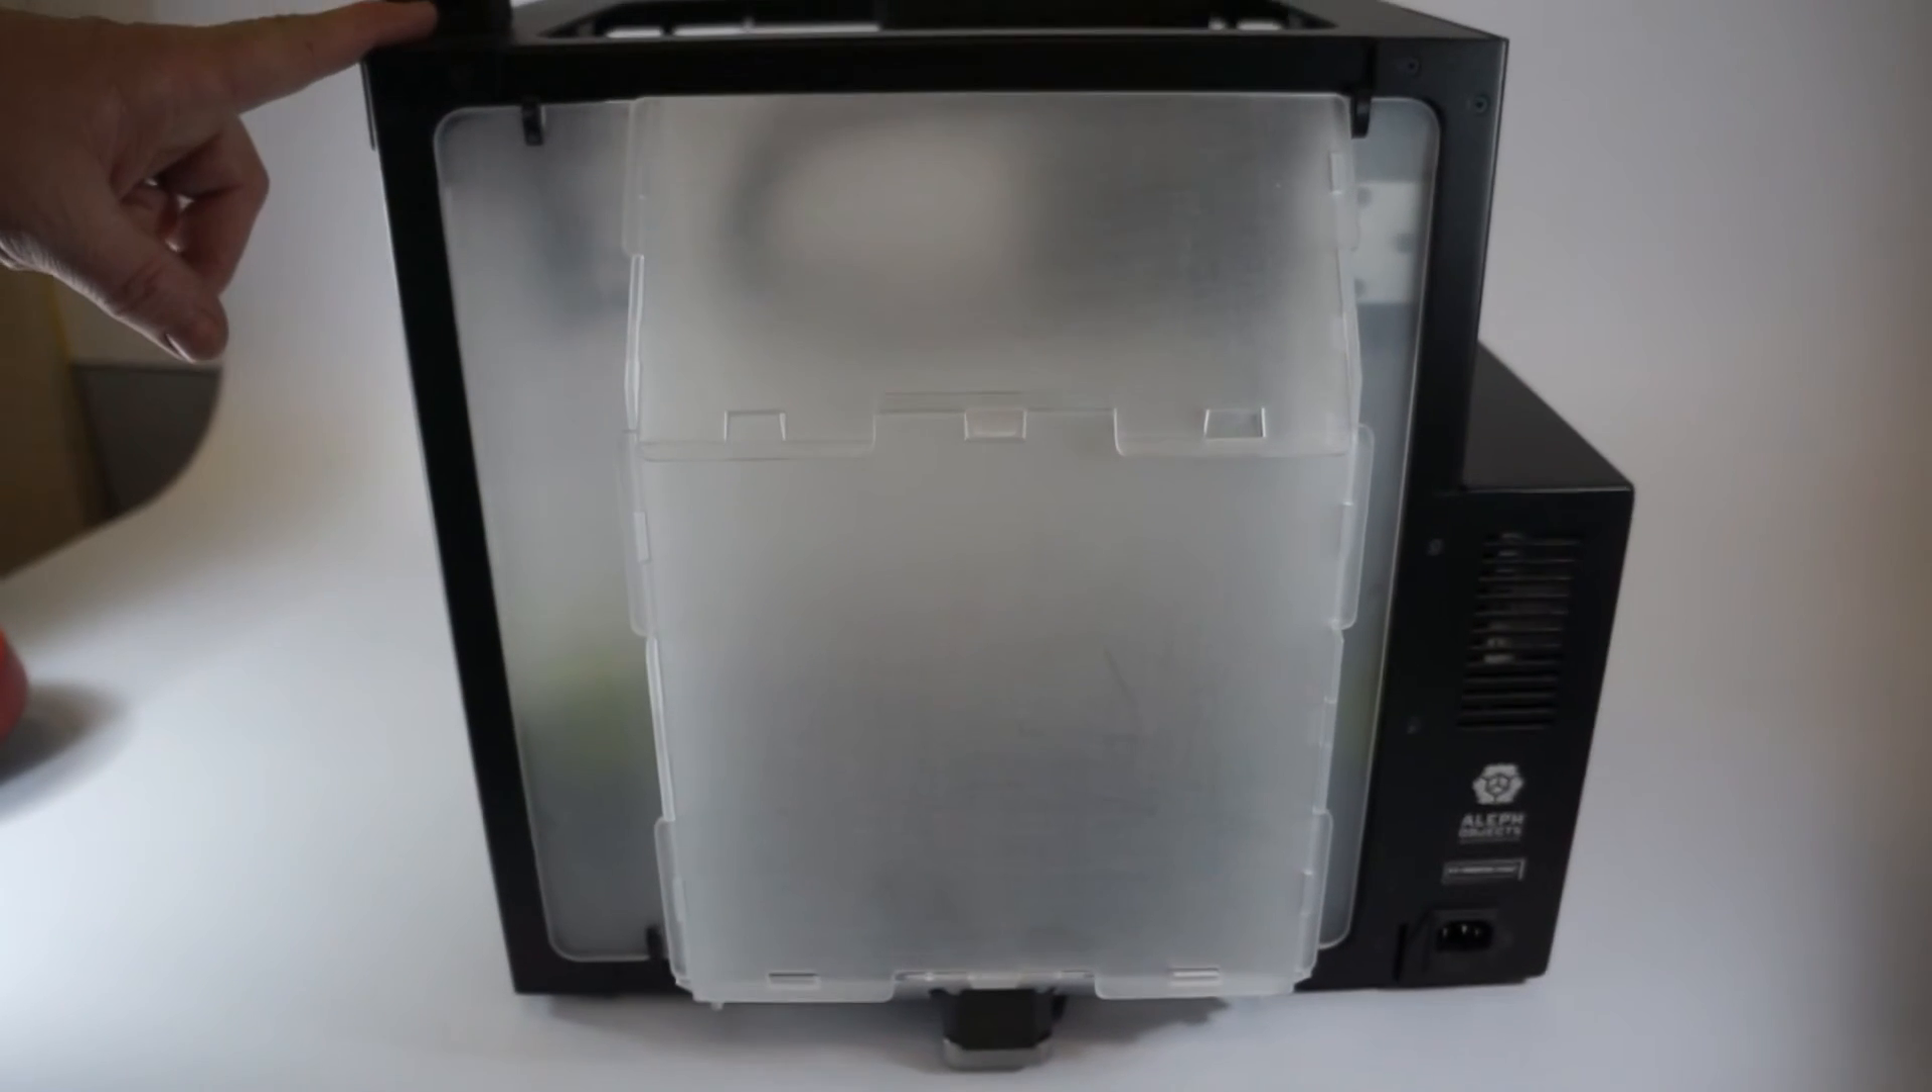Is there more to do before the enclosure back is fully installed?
No.